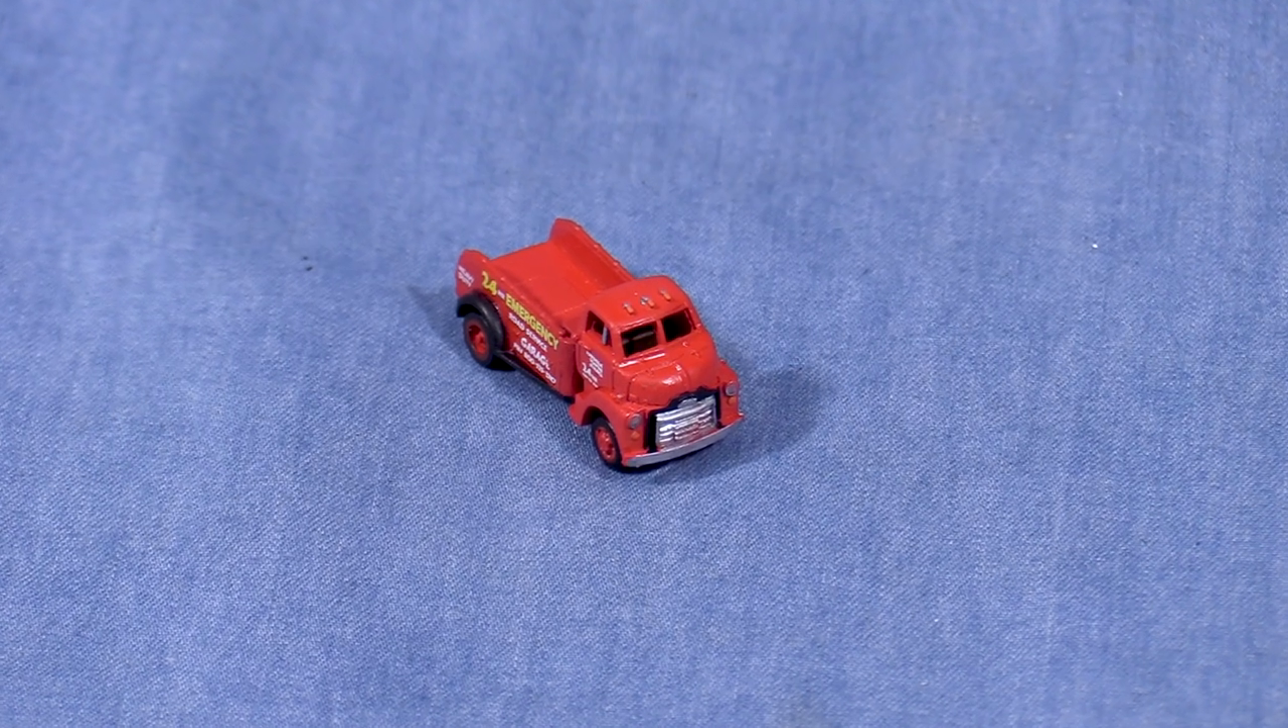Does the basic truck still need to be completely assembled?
No.